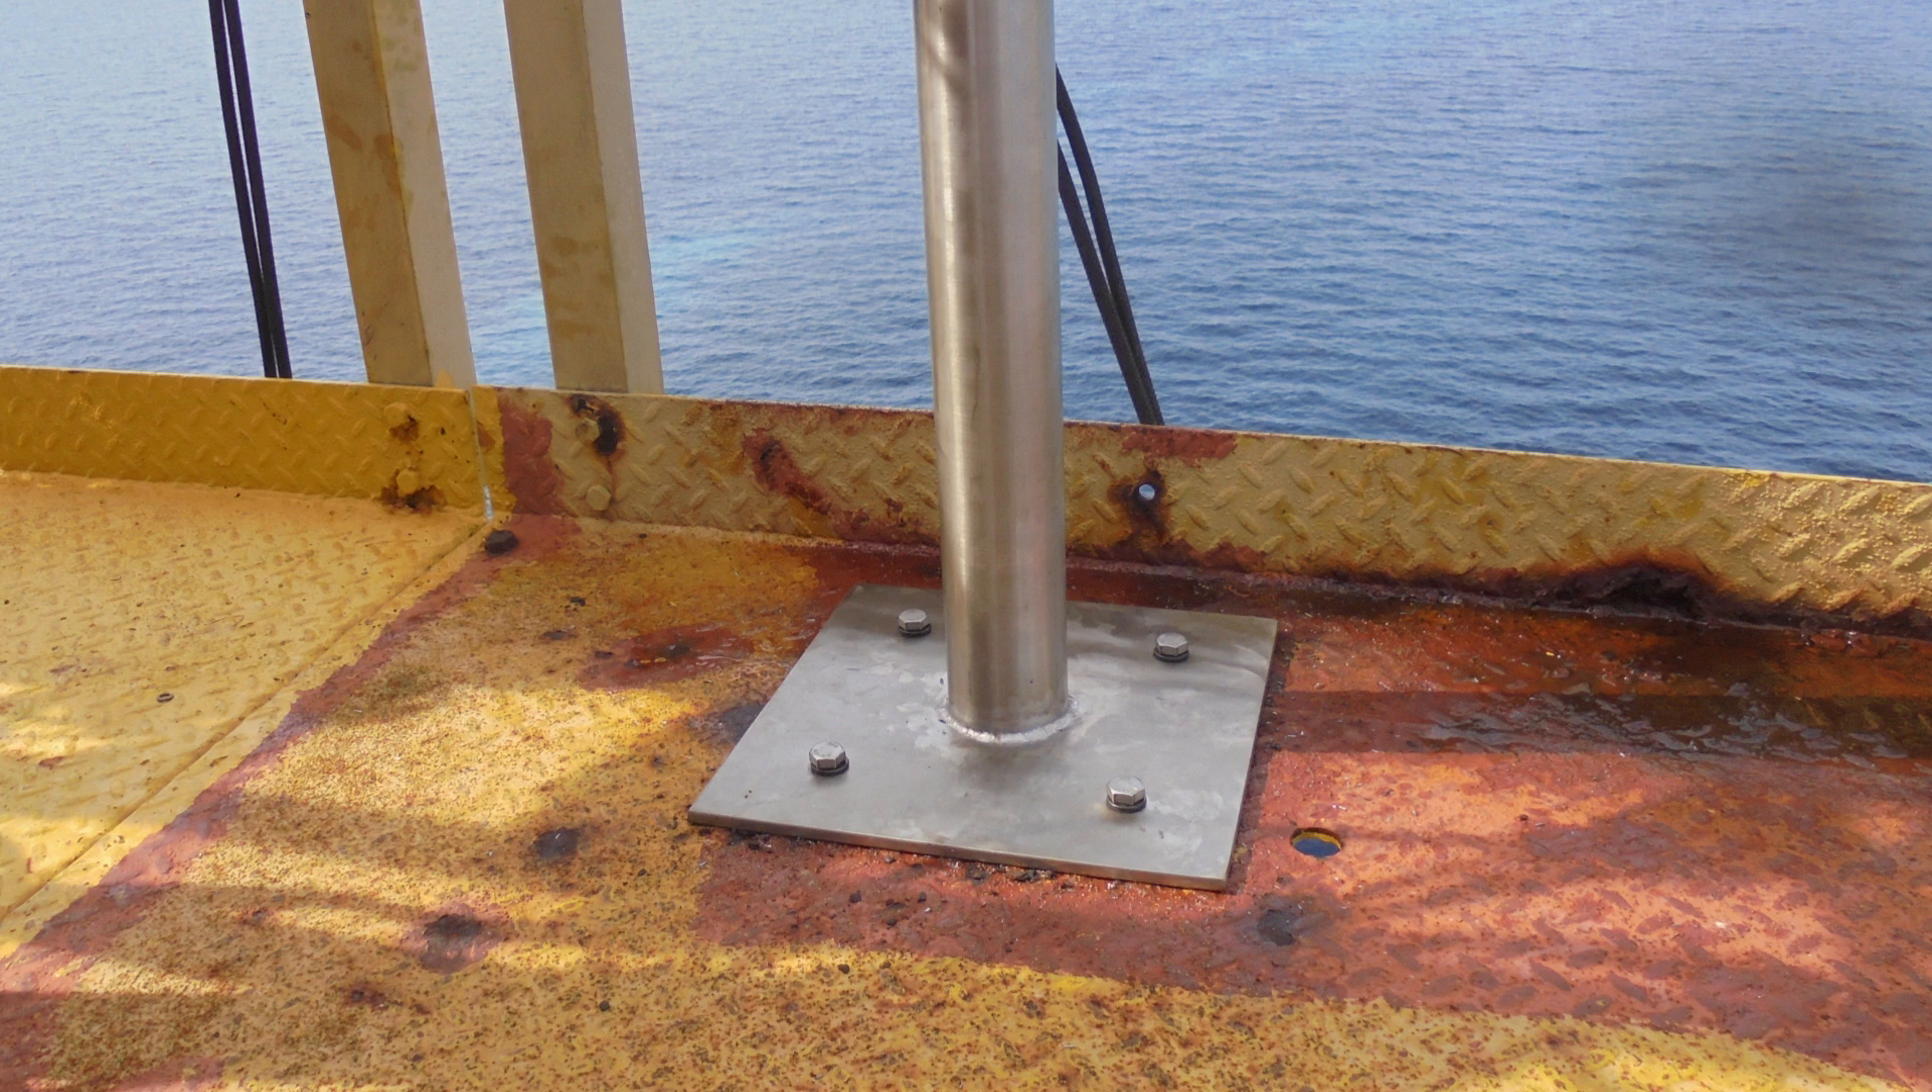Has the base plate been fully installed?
Yes.